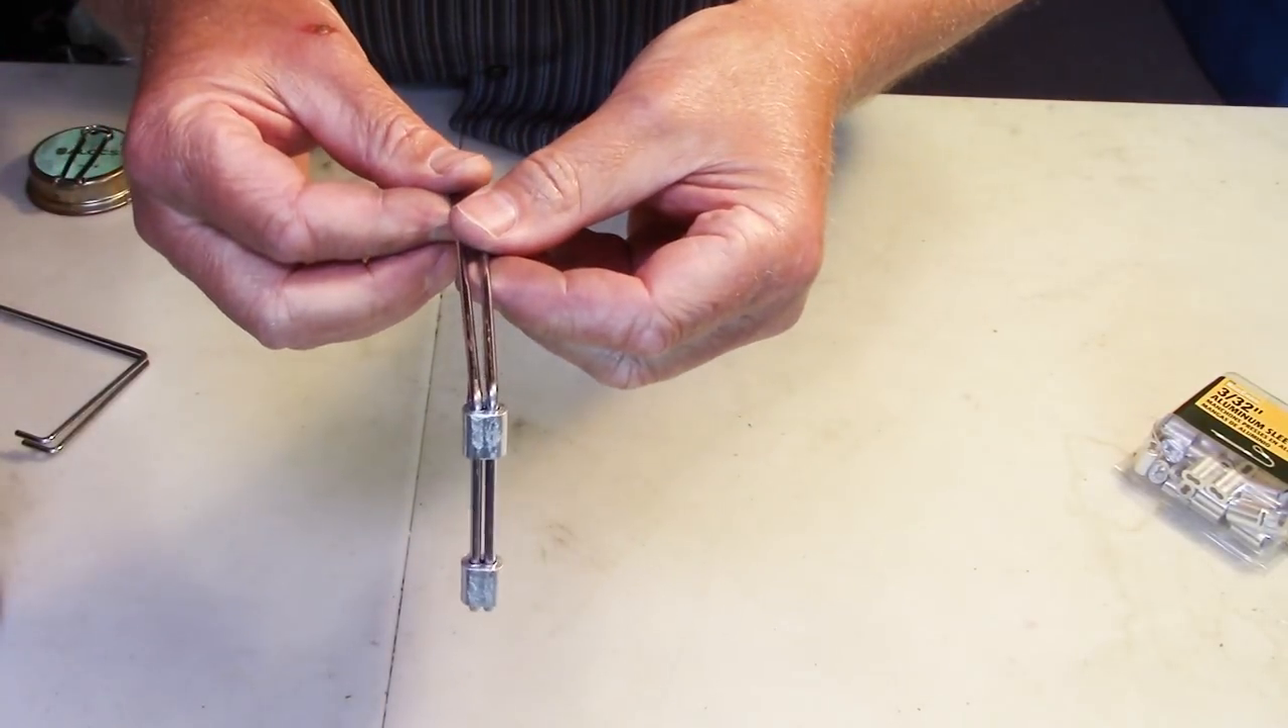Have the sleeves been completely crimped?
Yes.